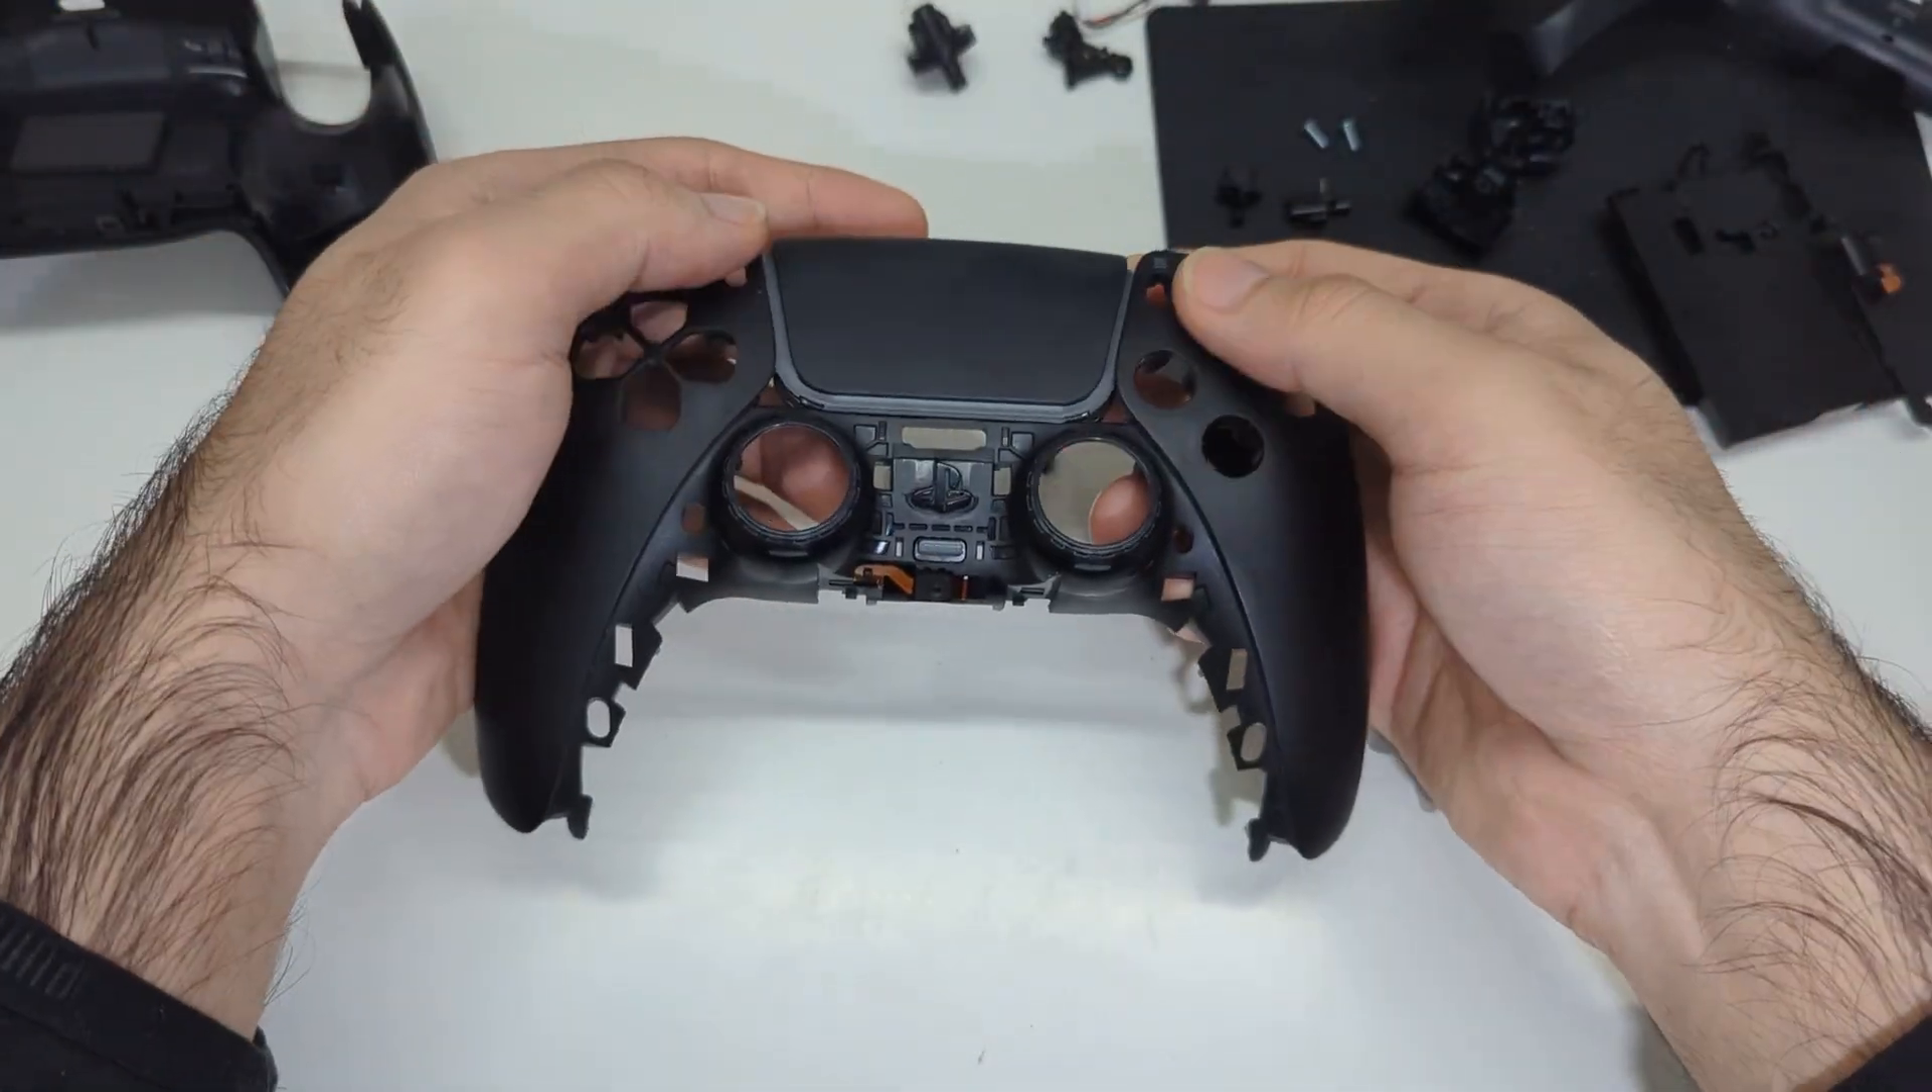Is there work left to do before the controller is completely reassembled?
Yes.